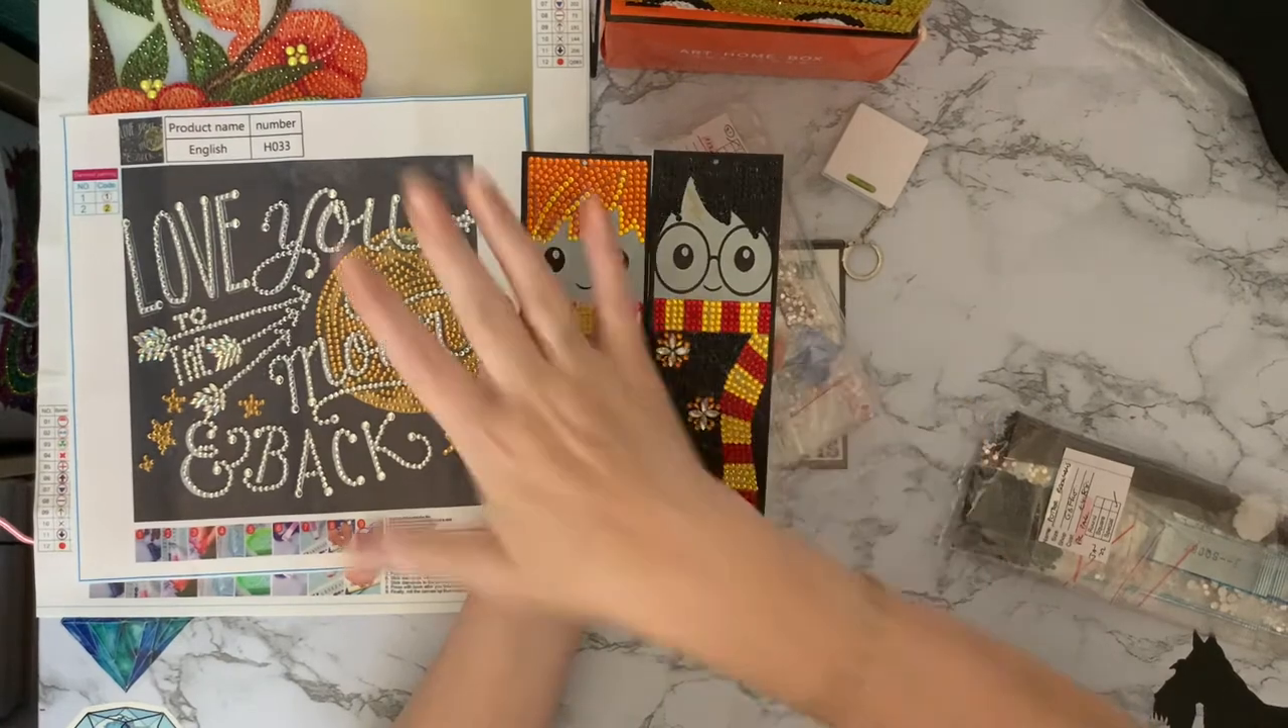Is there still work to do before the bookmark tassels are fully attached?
Yes.